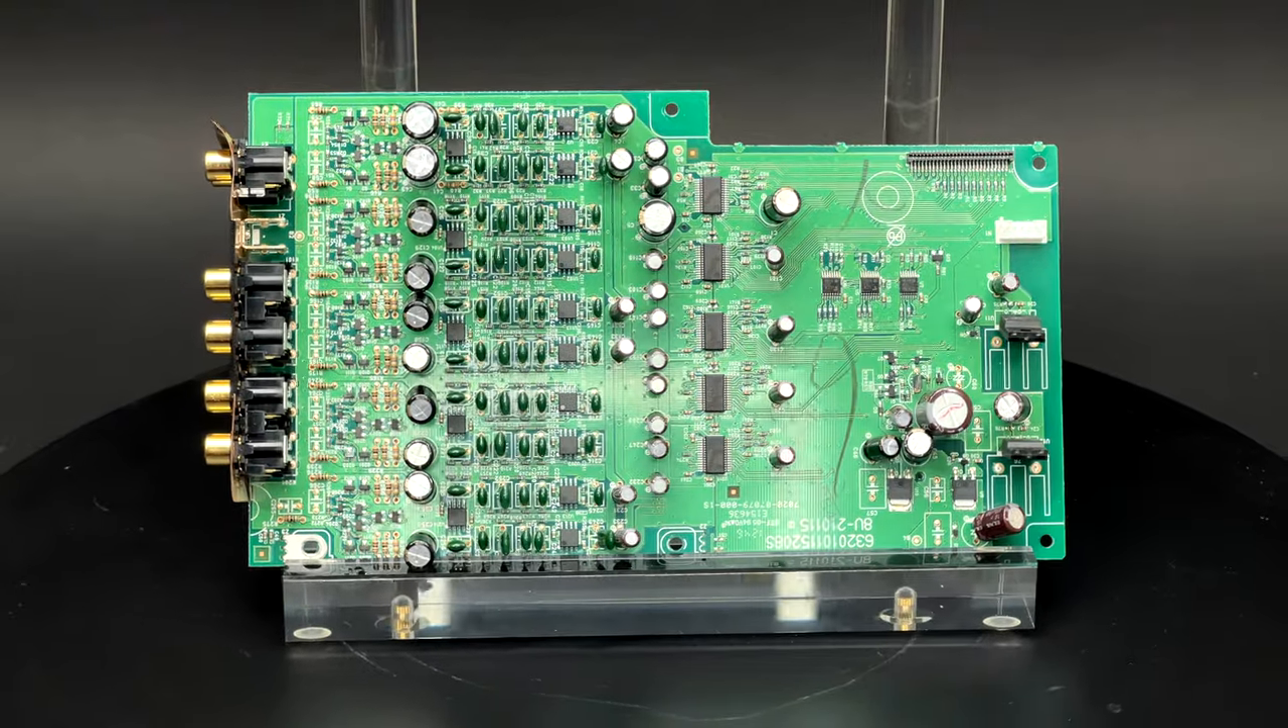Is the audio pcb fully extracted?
Yes.